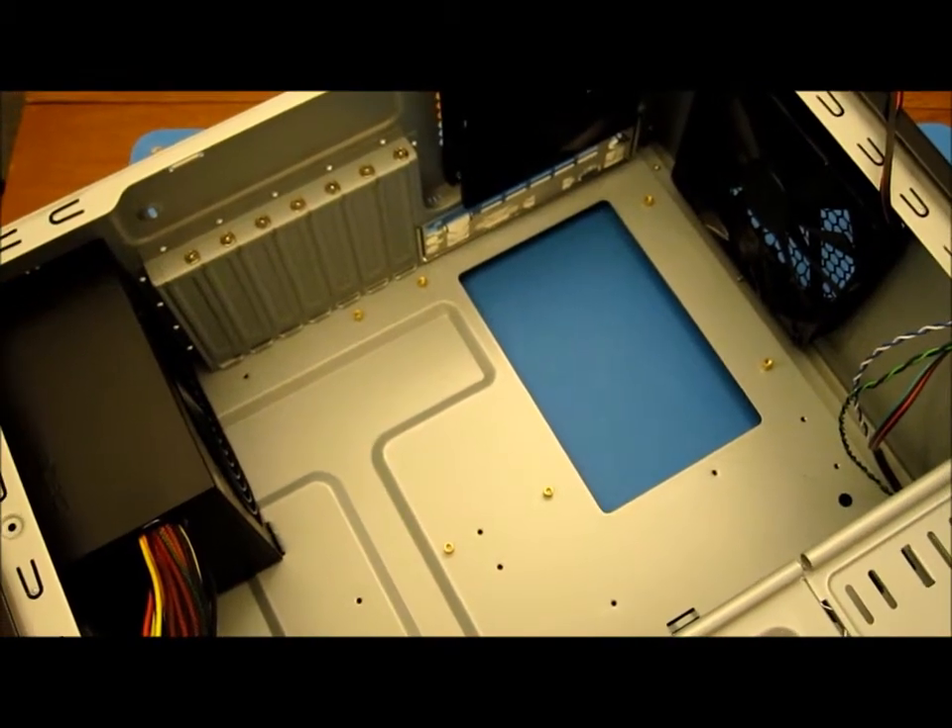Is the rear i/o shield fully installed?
Yes.